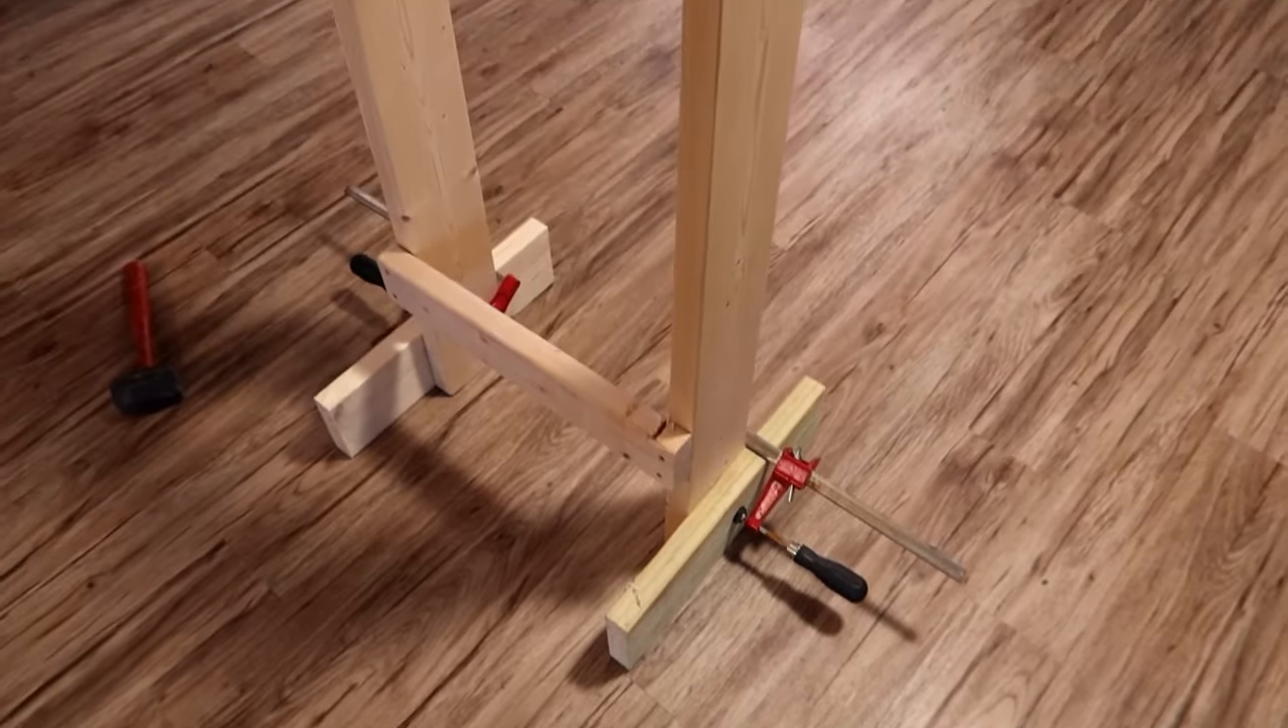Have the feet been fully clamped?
Yes.